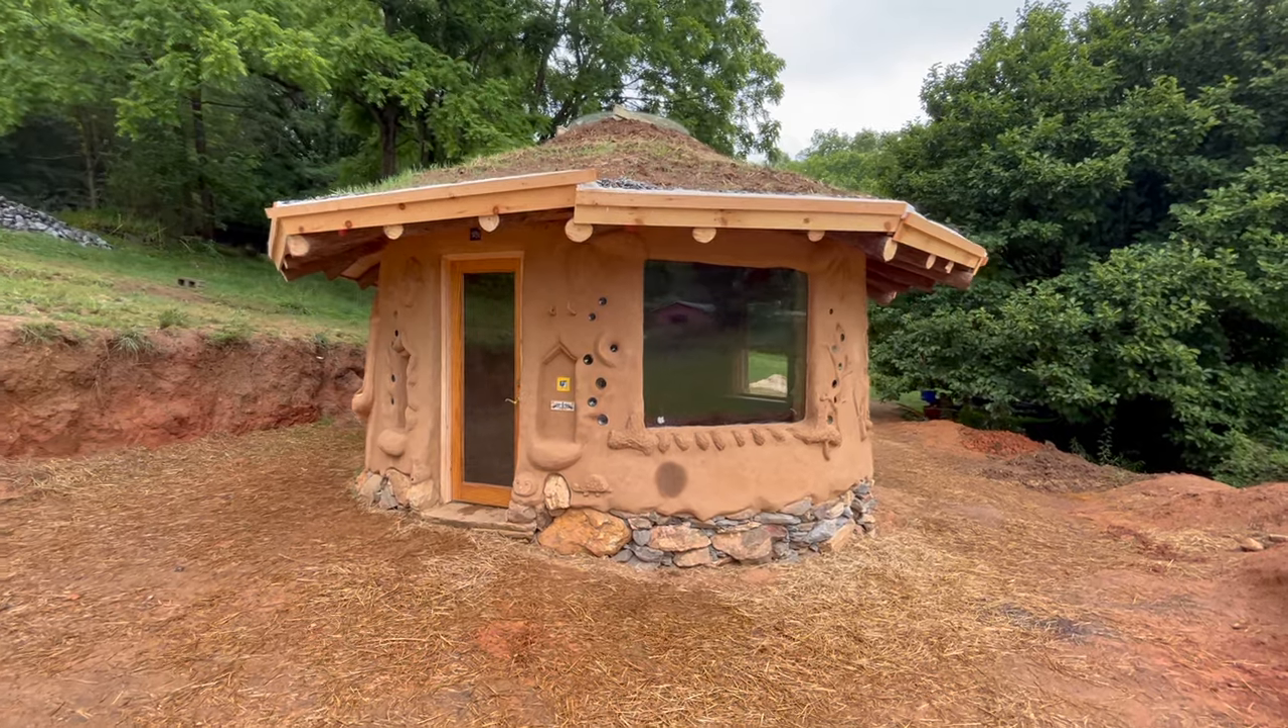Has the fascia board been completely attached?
Yes.